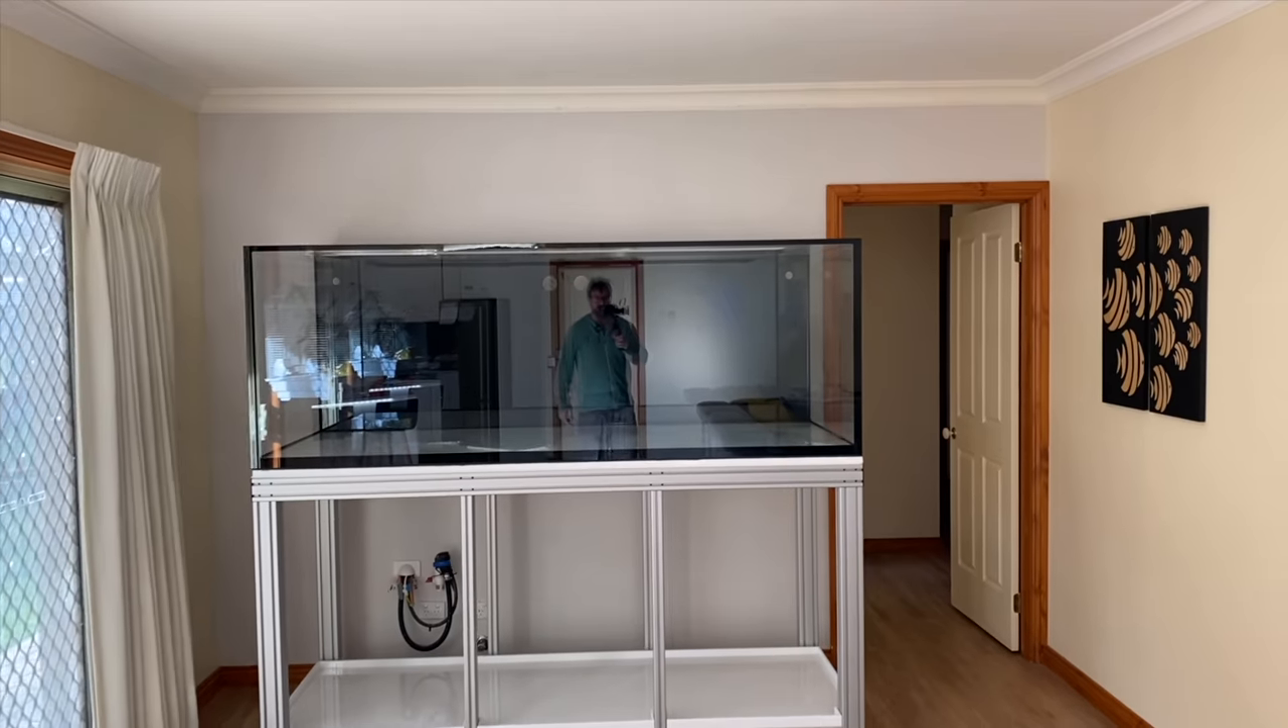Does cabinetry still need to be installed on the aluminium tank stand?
Yes.